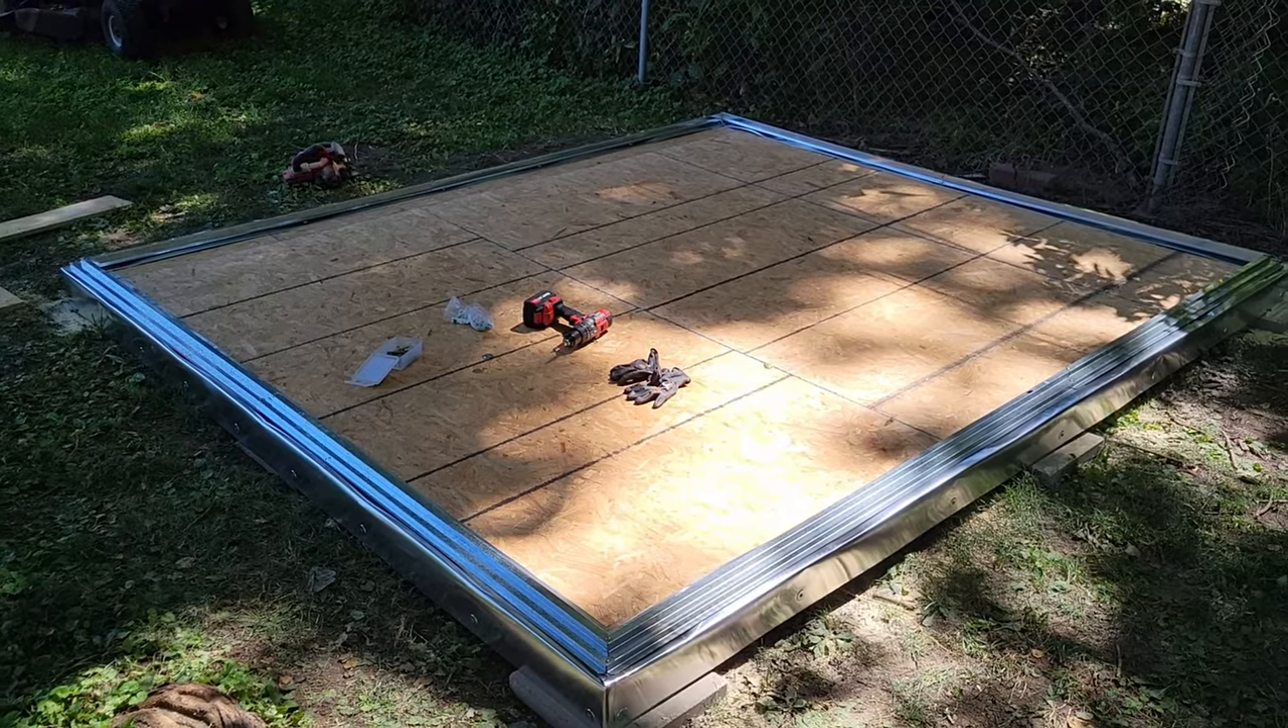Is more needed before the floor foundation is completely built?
No.